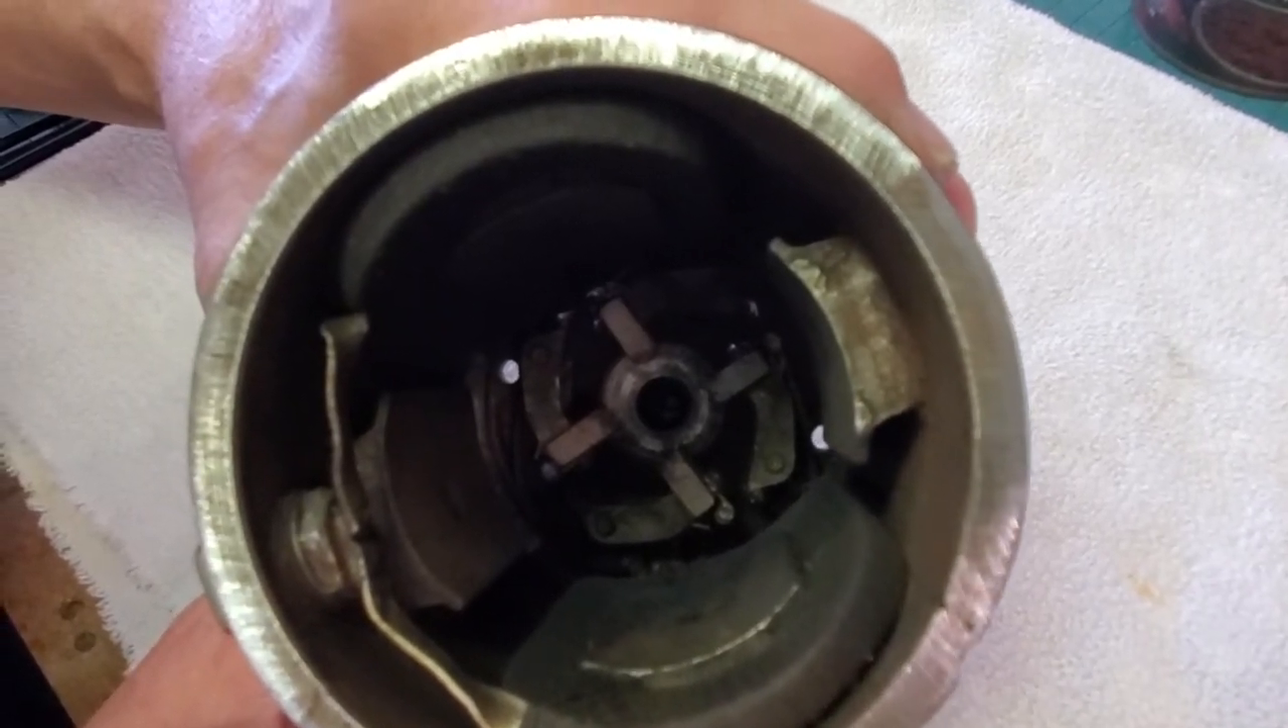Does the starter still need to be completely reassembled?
Yes.